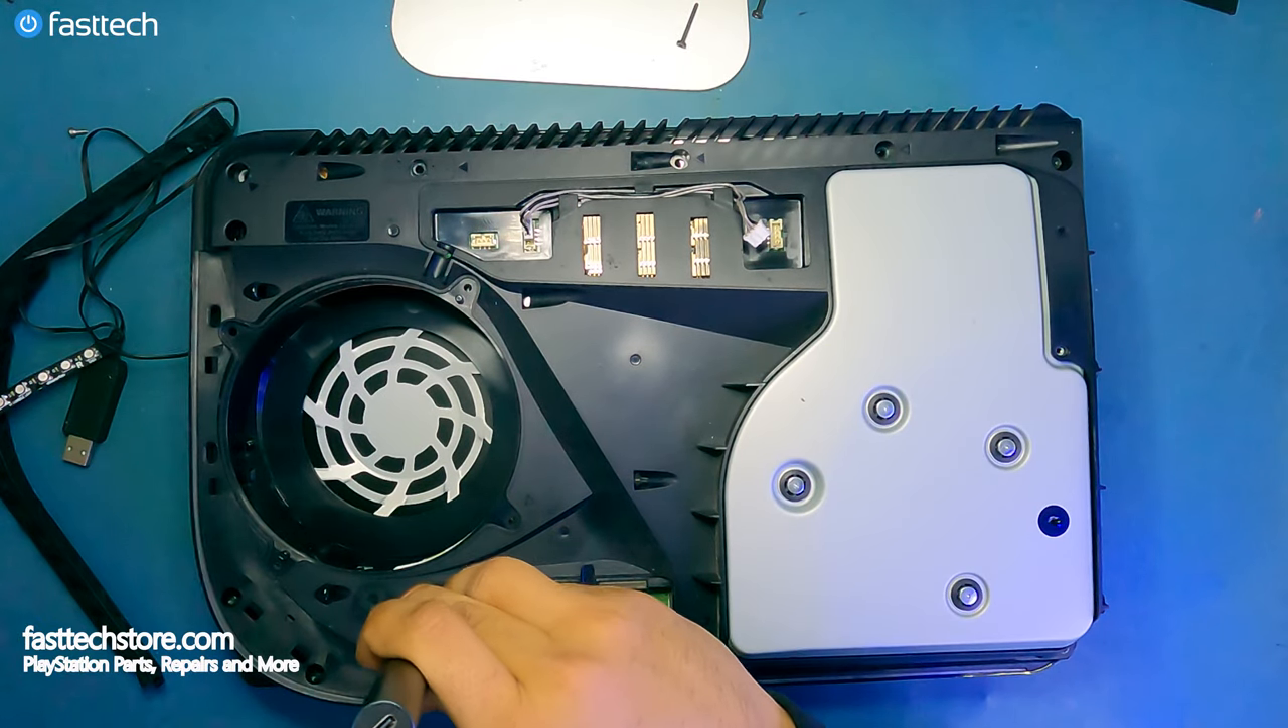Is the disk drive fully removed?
No.